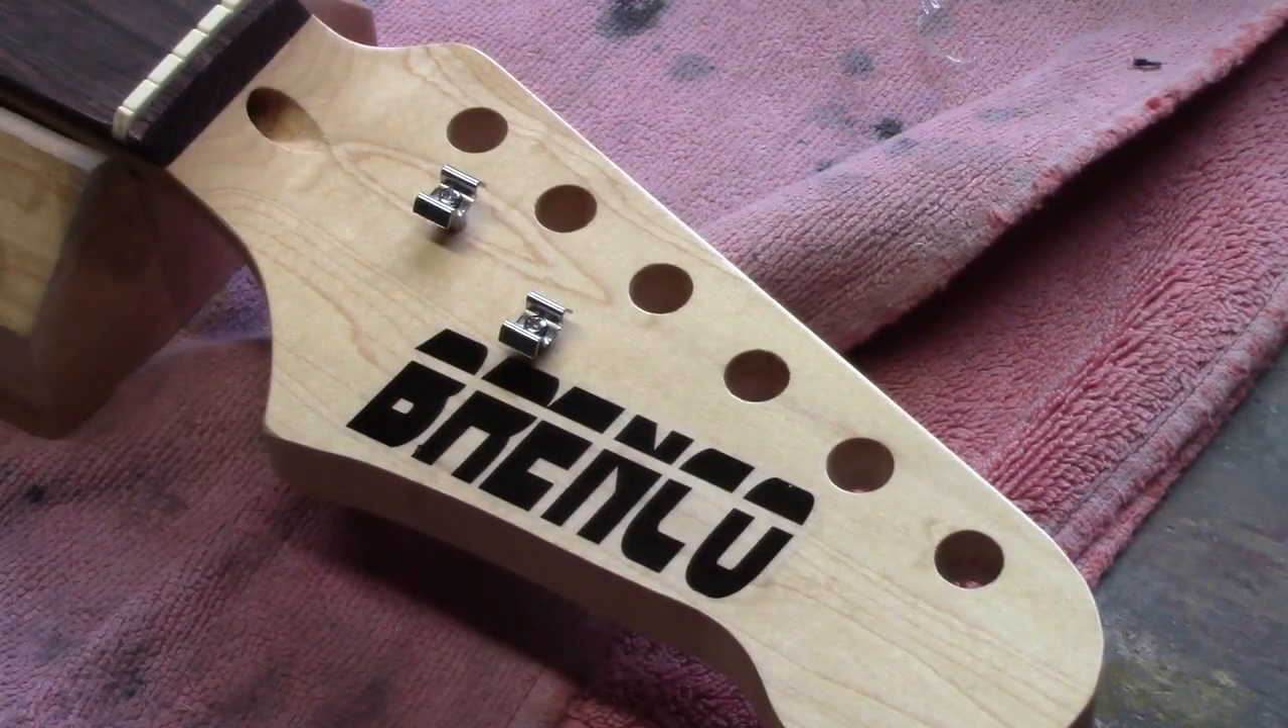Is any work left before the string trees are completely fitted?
No.